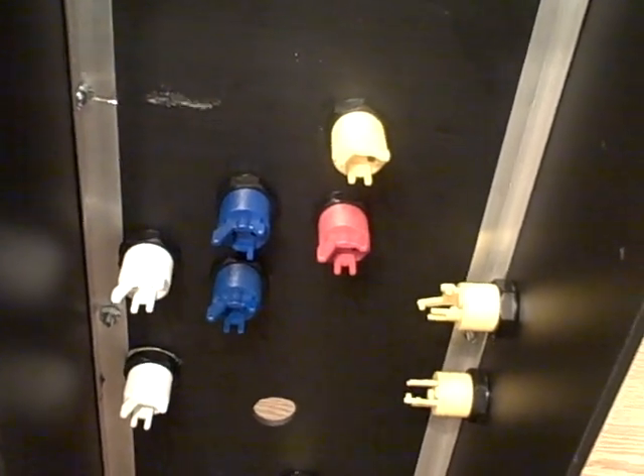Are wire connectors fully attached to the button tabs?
No.